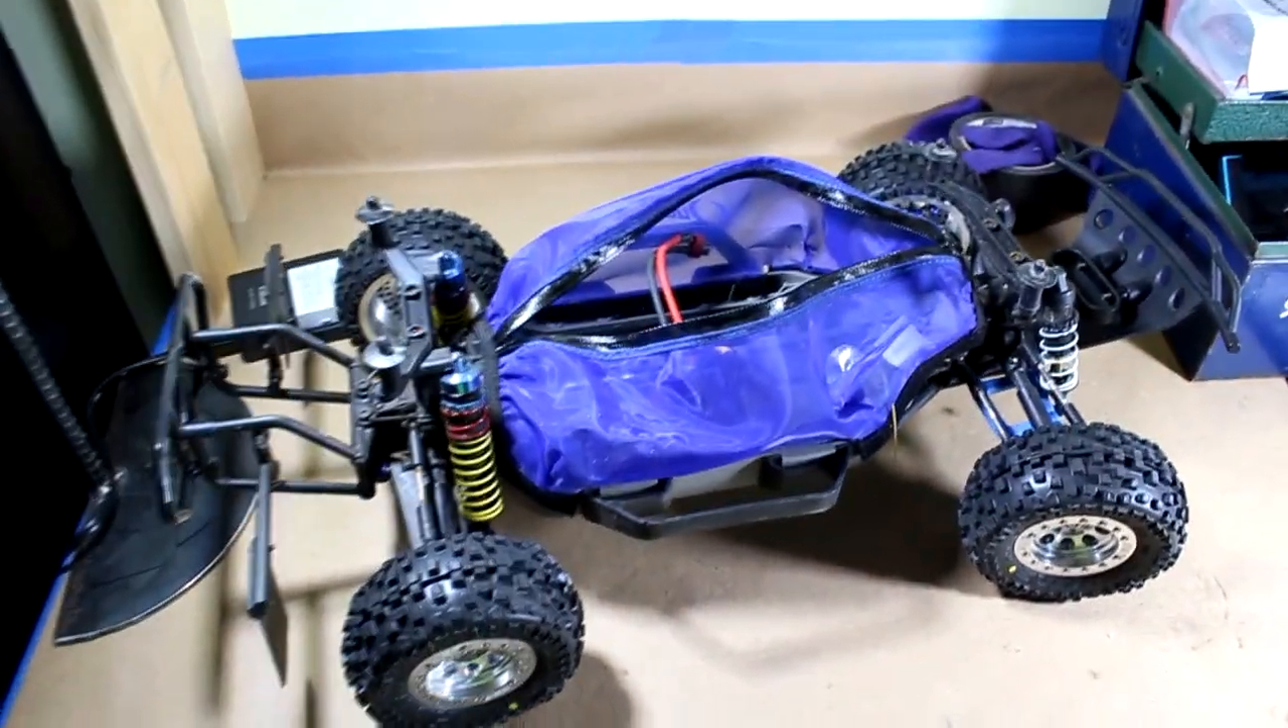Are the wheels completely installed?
Yes.